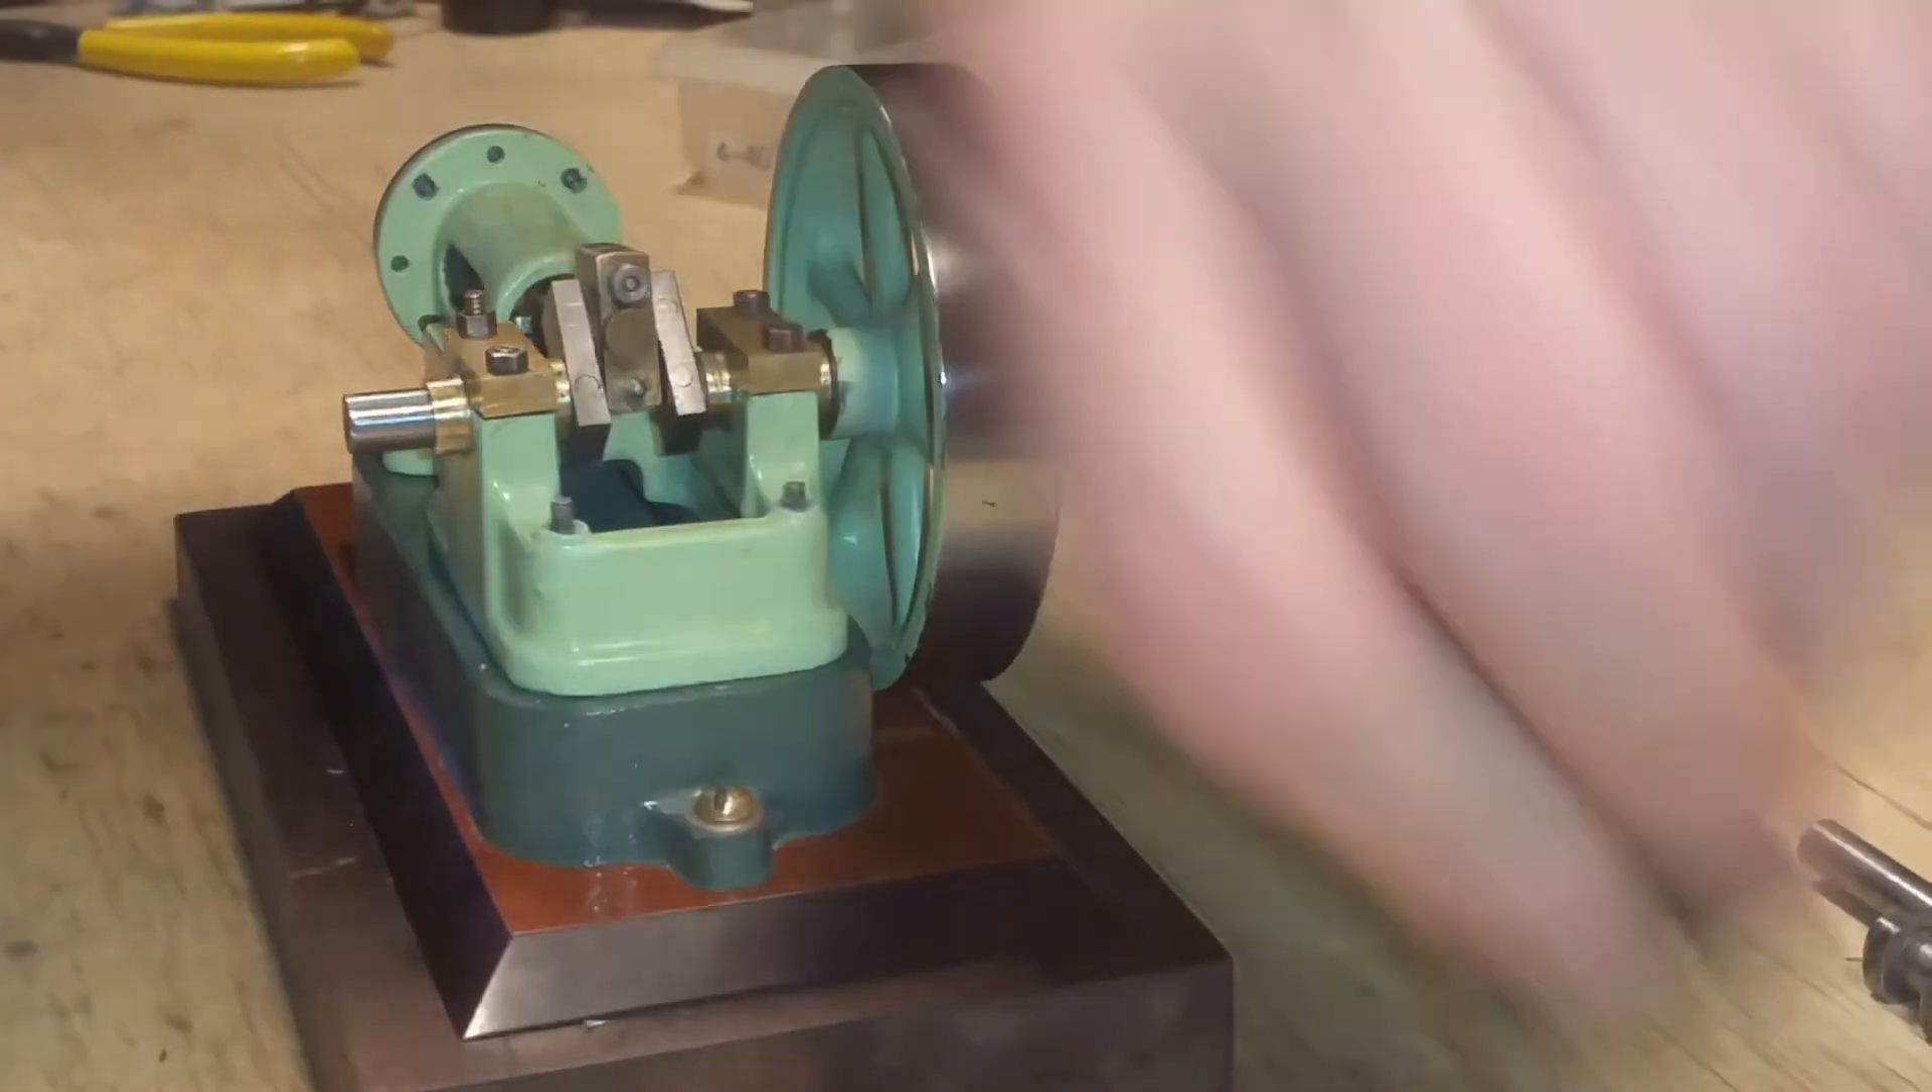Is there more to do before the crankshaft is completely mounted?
No.